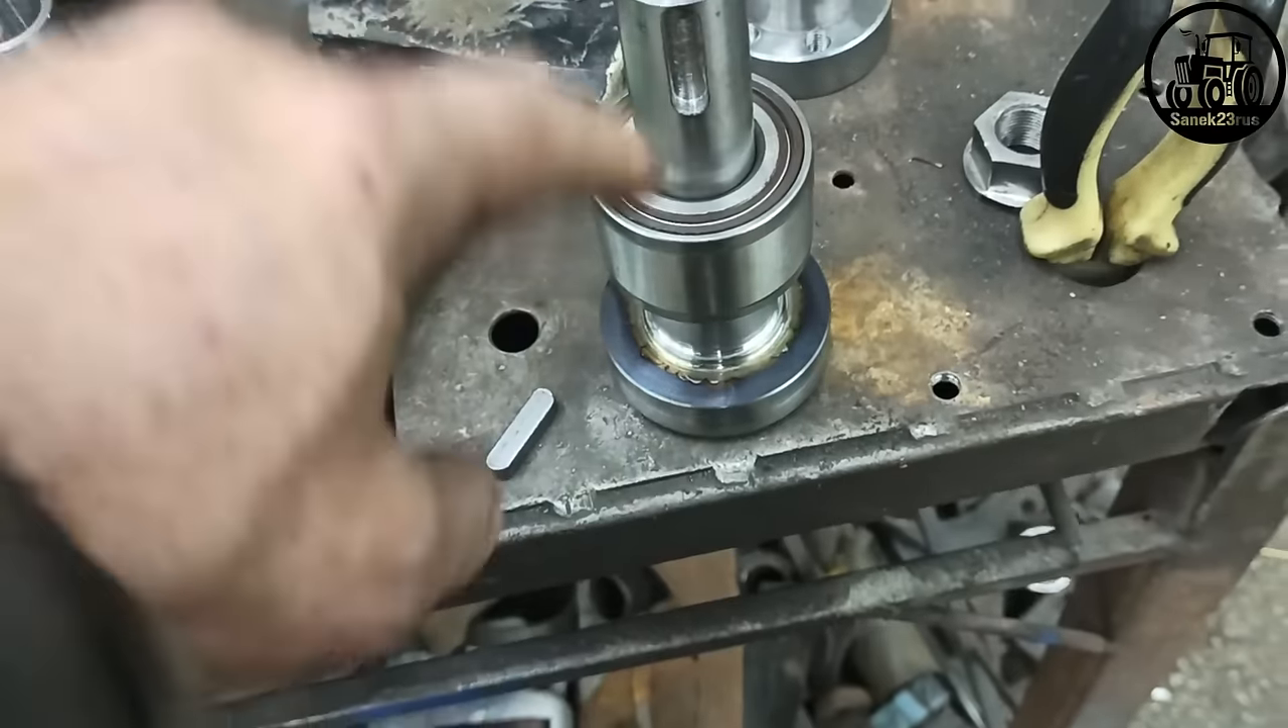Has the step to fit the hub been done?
No.